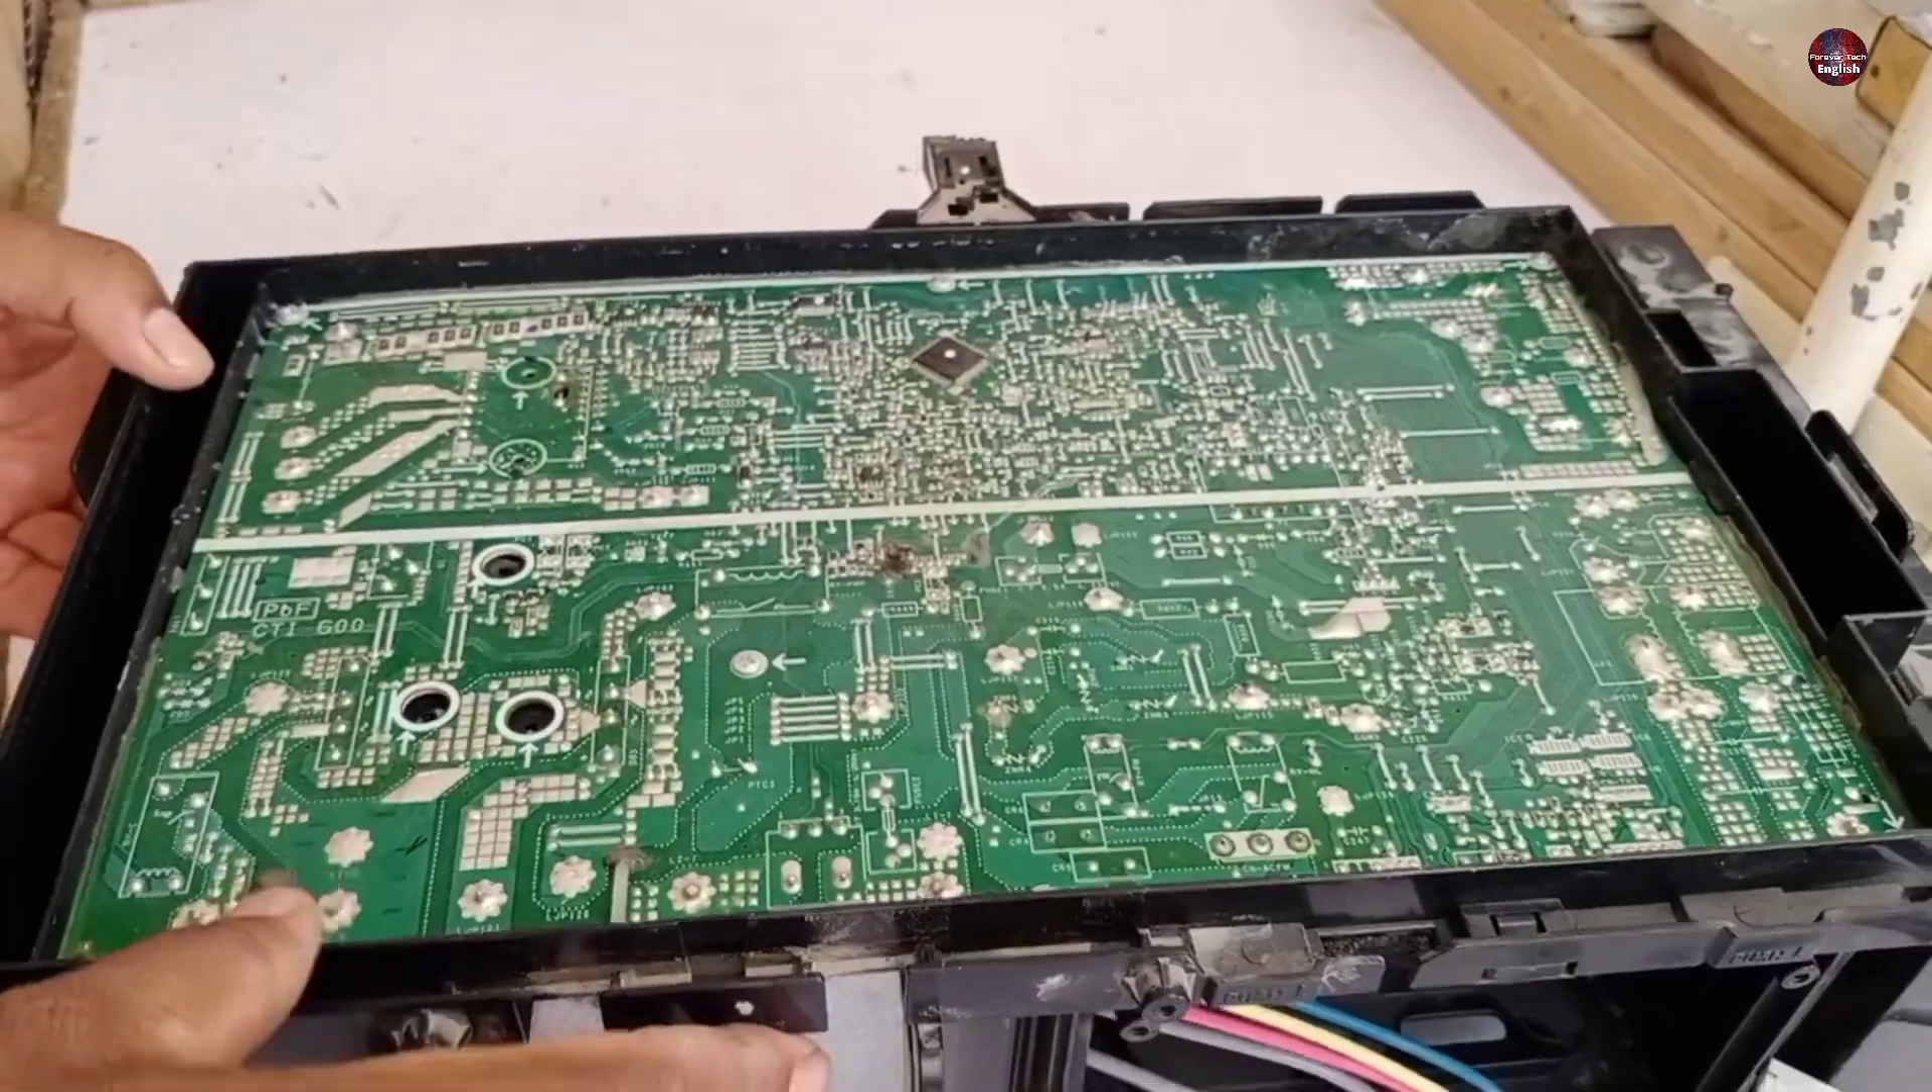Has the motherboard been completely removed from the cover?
No.